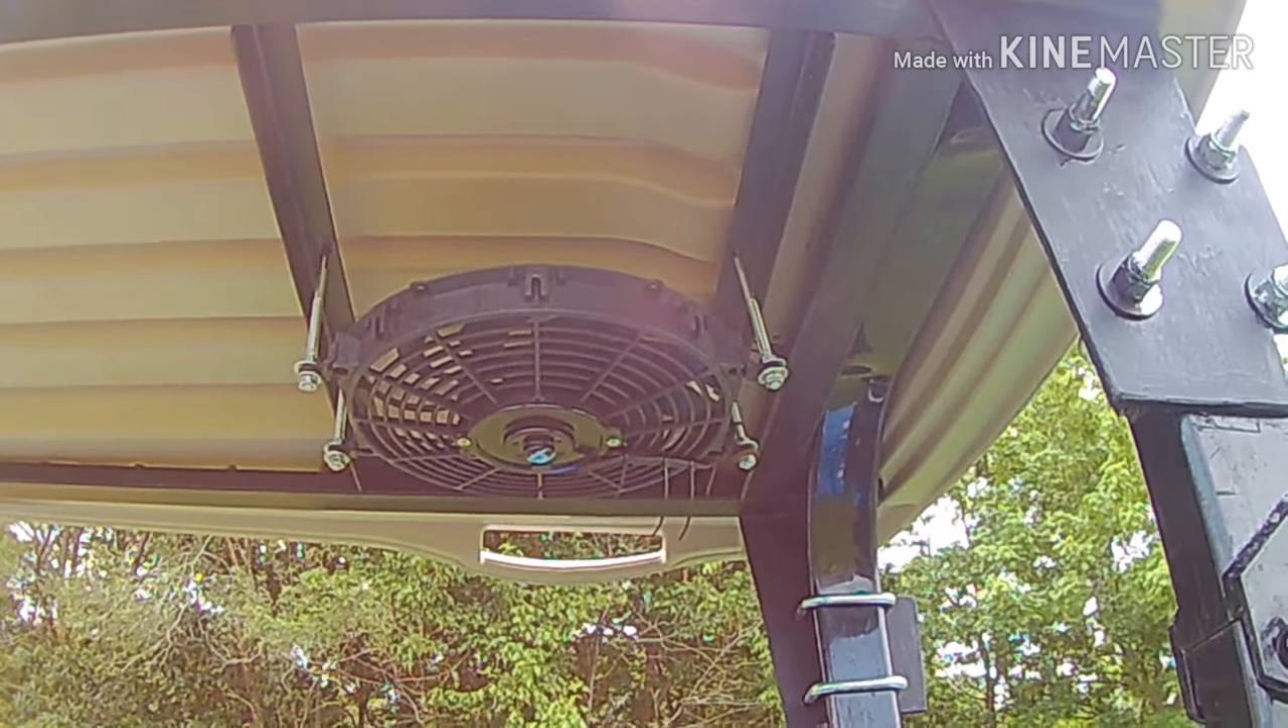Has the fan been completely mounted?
Yes.